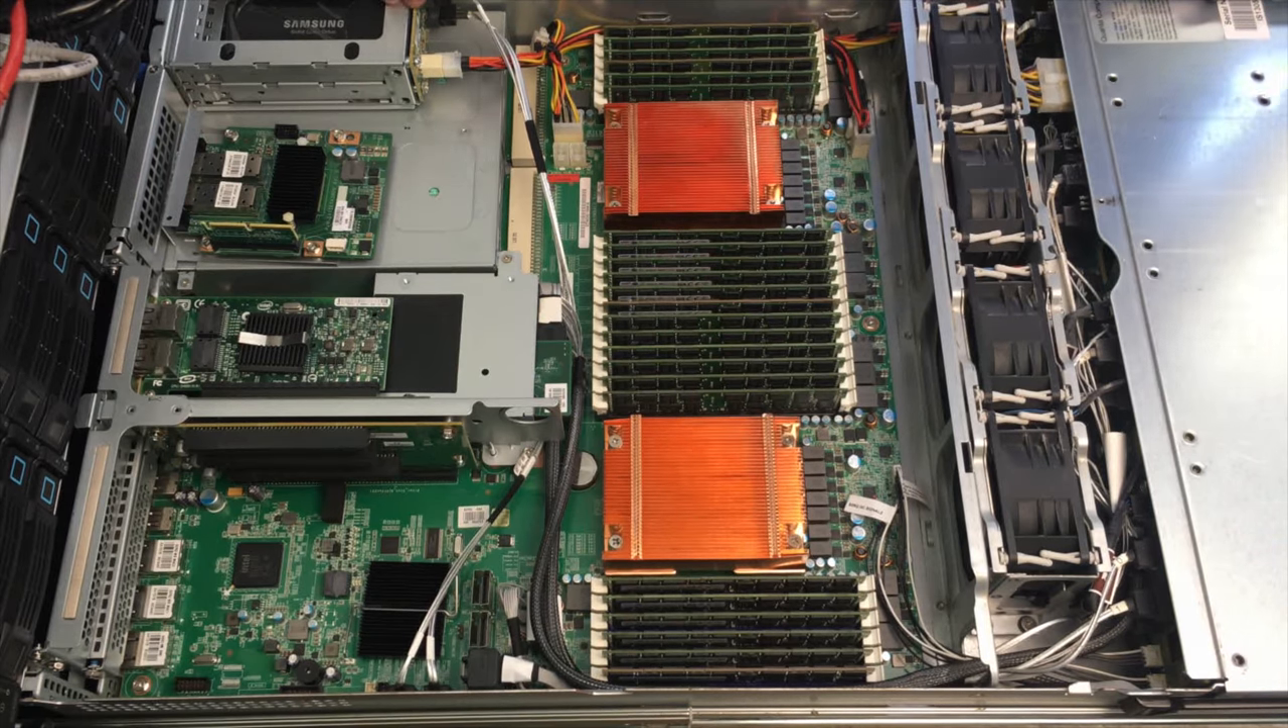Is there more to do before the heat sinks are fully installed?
No.